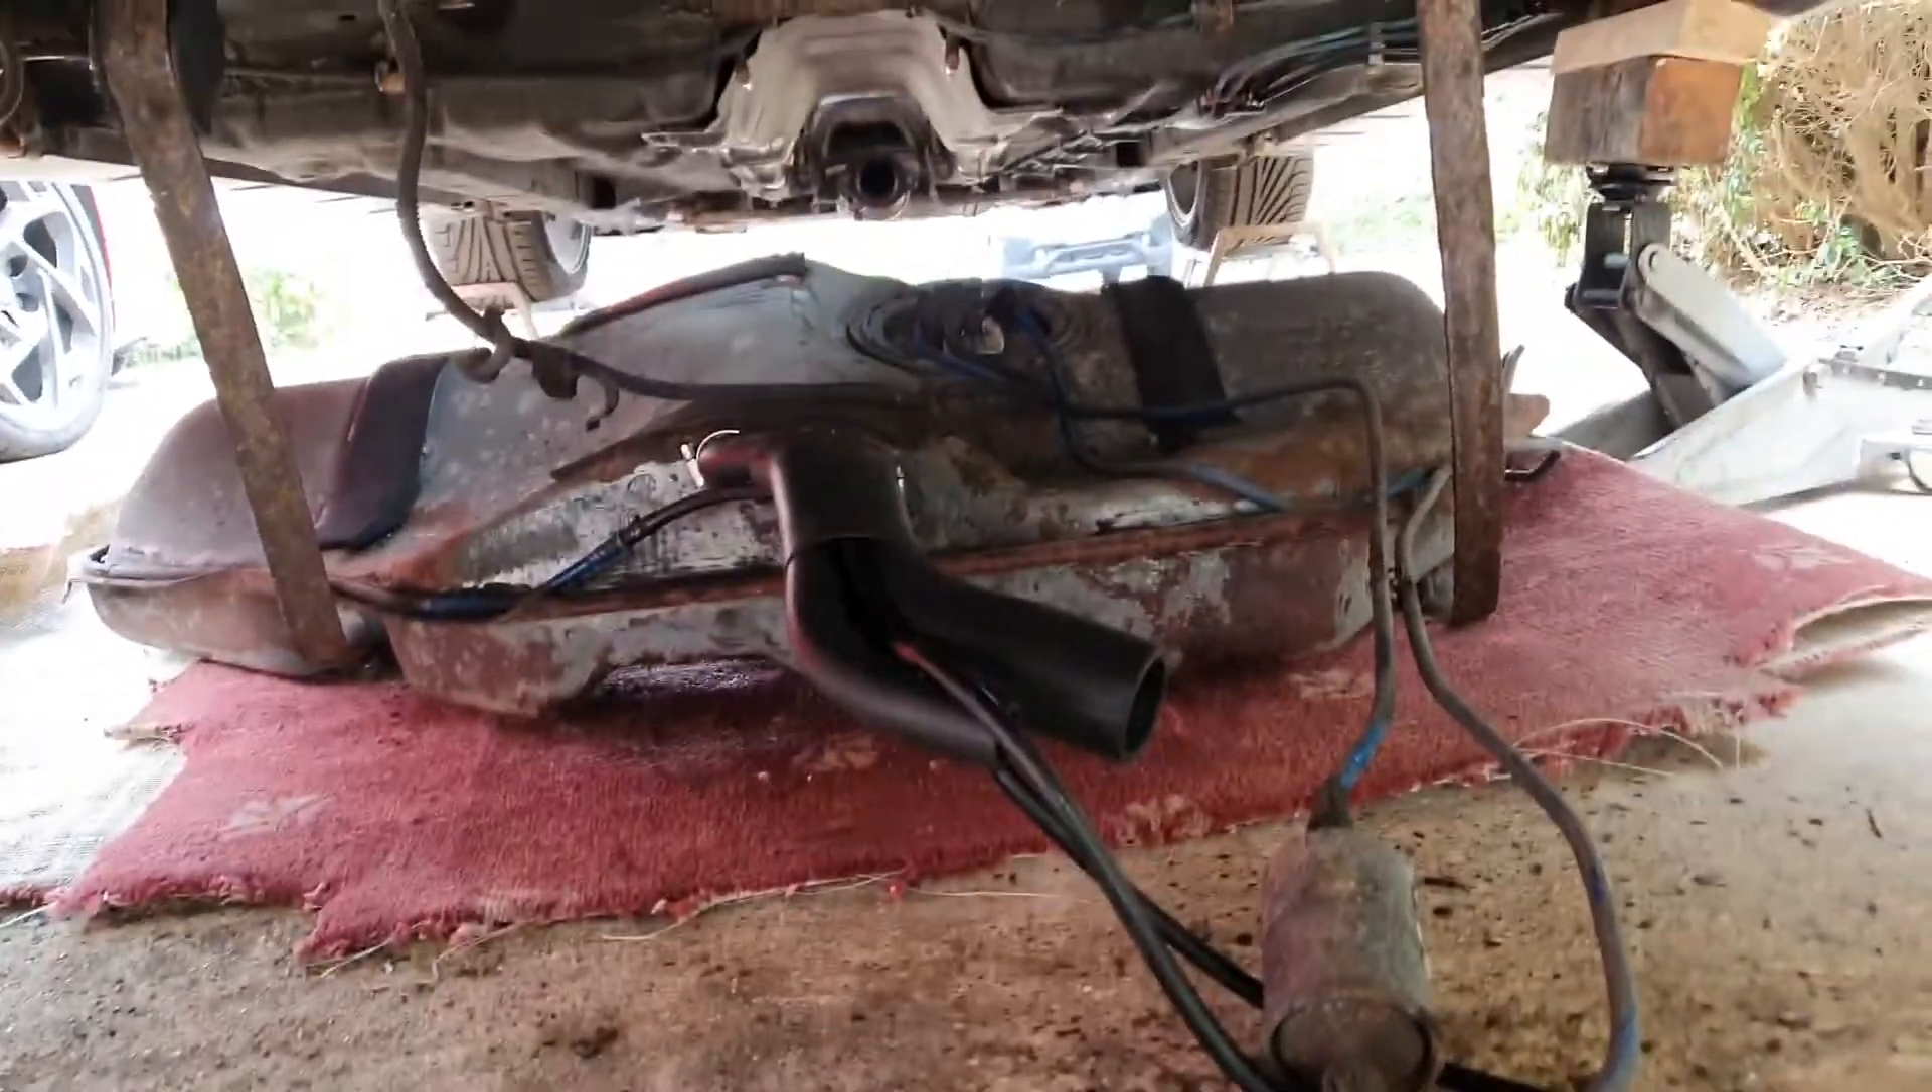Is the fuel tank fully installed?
No.